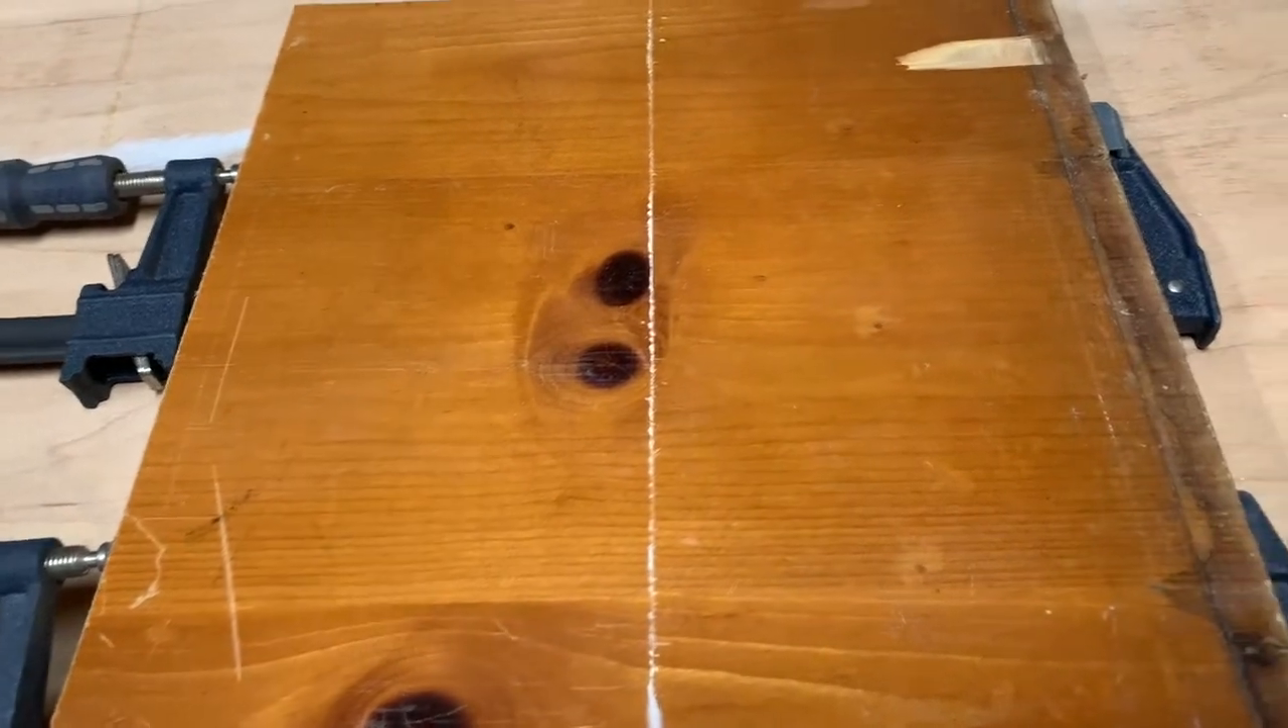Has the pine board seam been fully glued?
Yes.